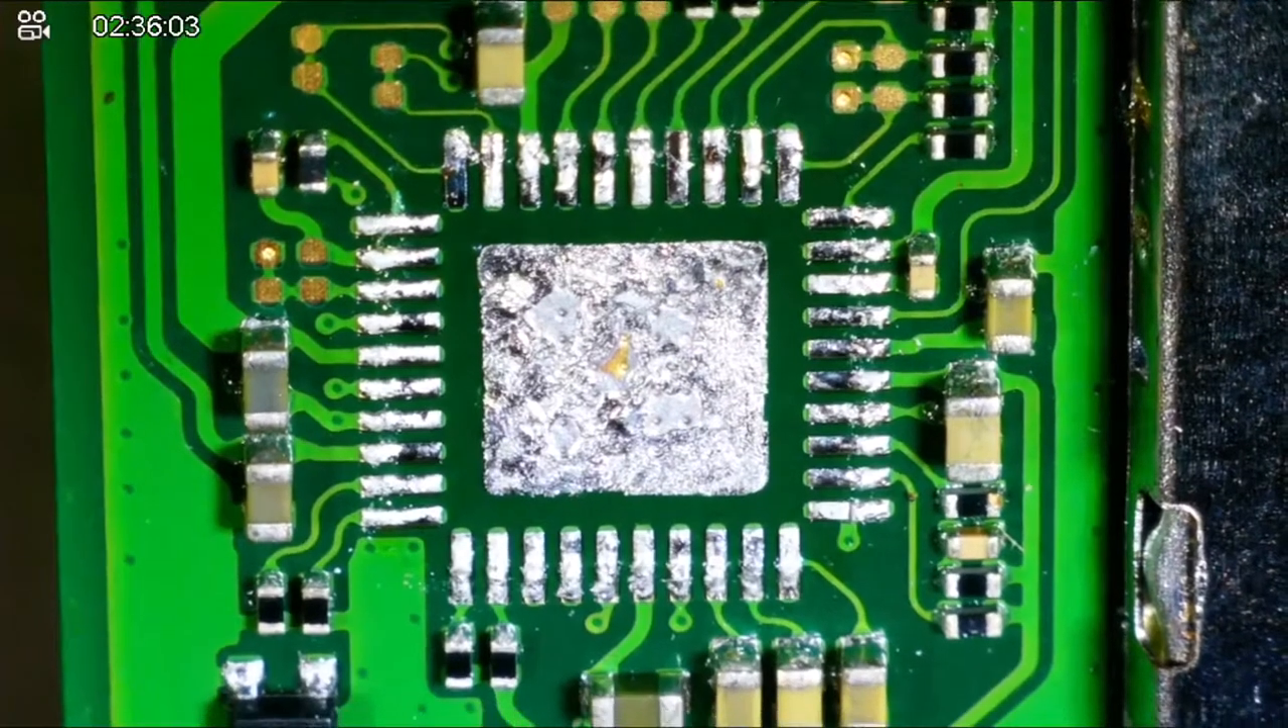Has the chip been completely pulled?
Yes.